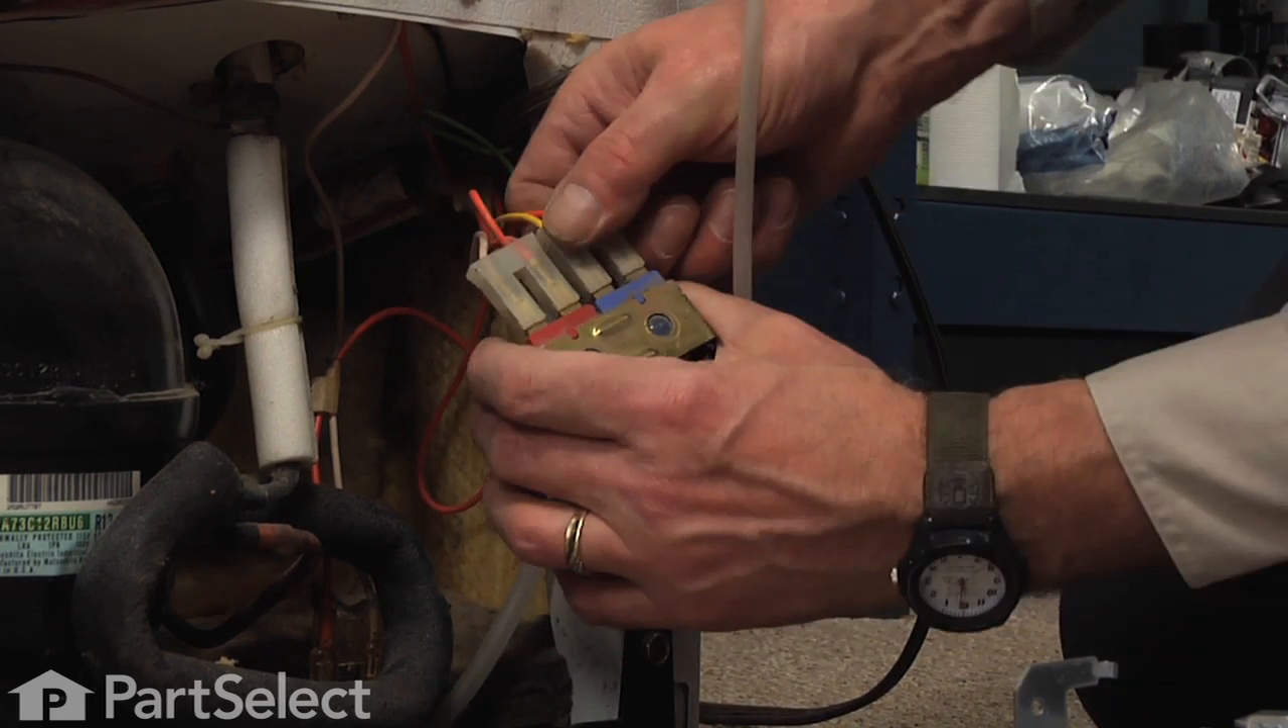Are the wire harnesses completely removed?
No.